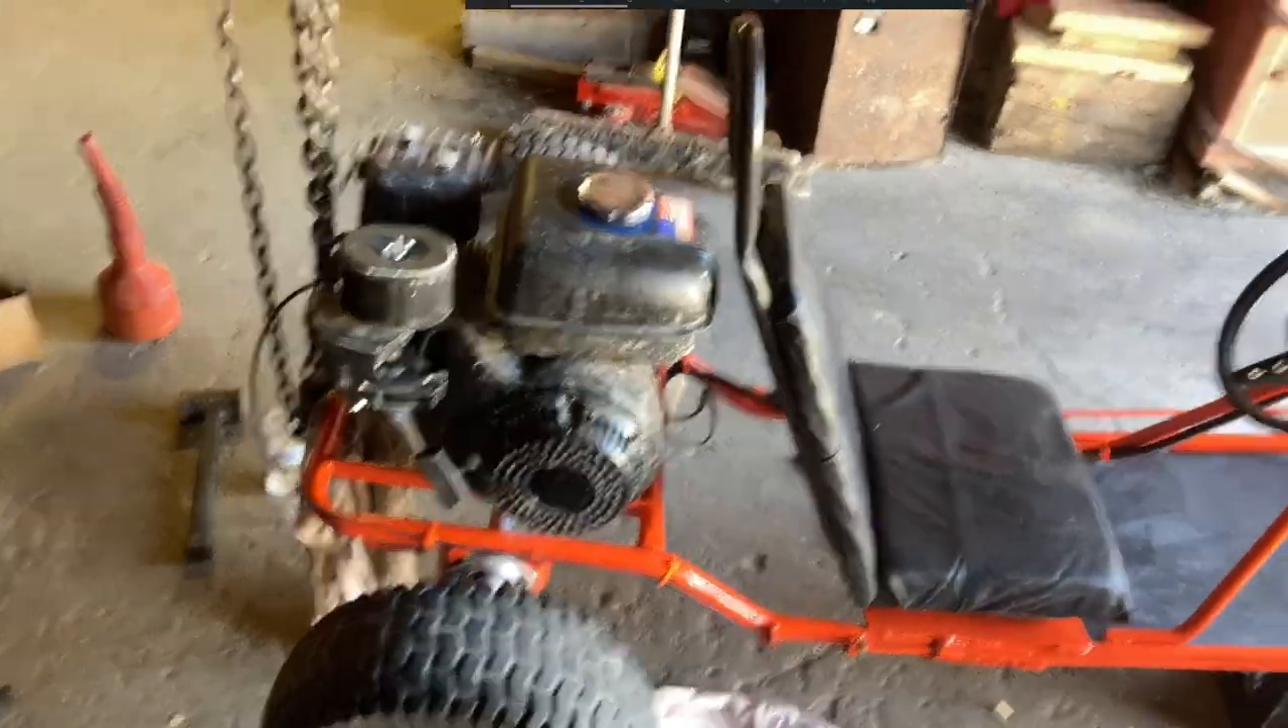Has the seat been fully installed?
Yes.